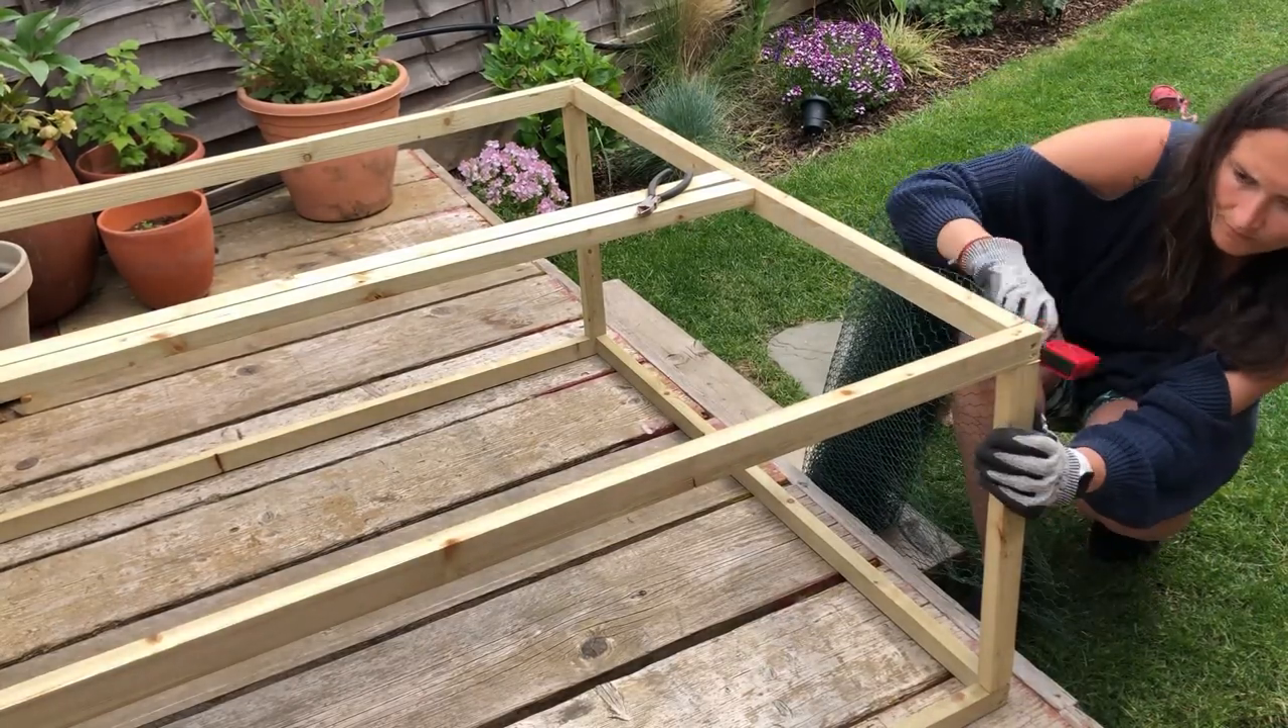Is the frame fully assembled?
Yes.